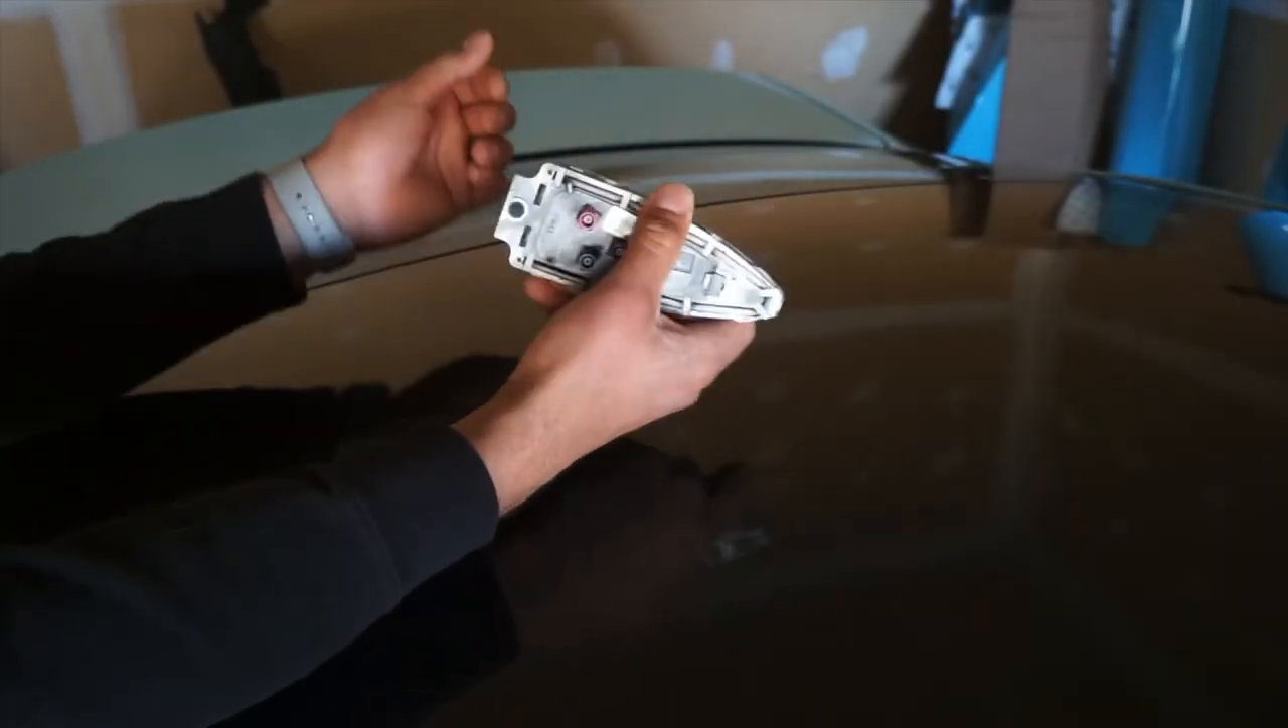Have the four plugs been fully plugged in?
No.